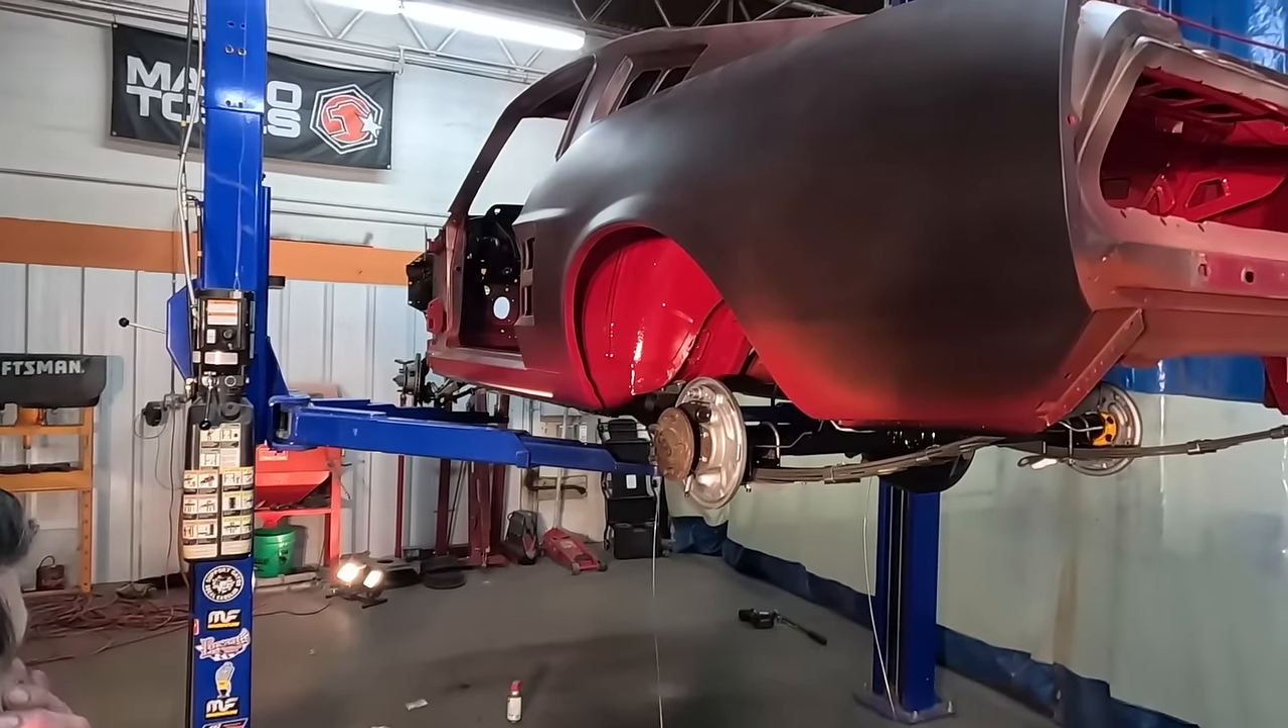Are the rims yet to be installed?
Yes.